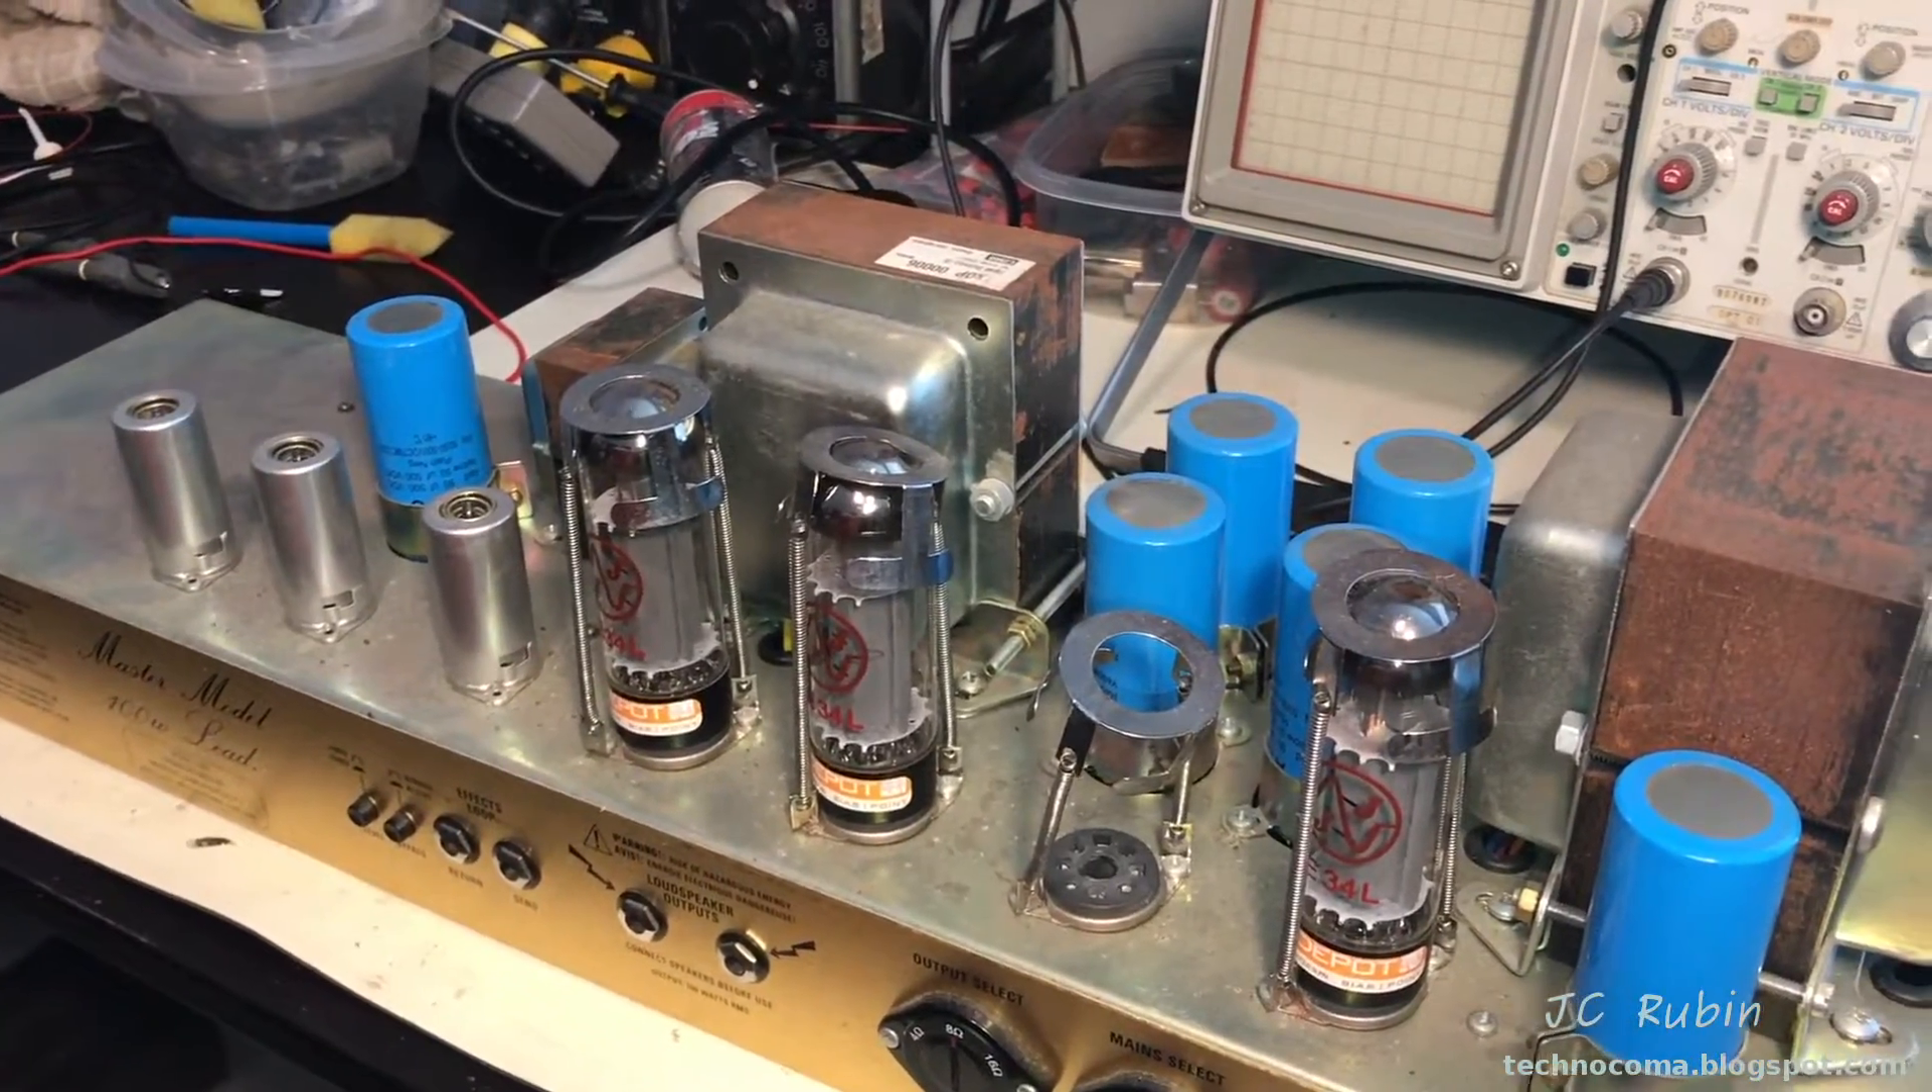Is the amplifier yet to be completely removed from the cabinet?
No.